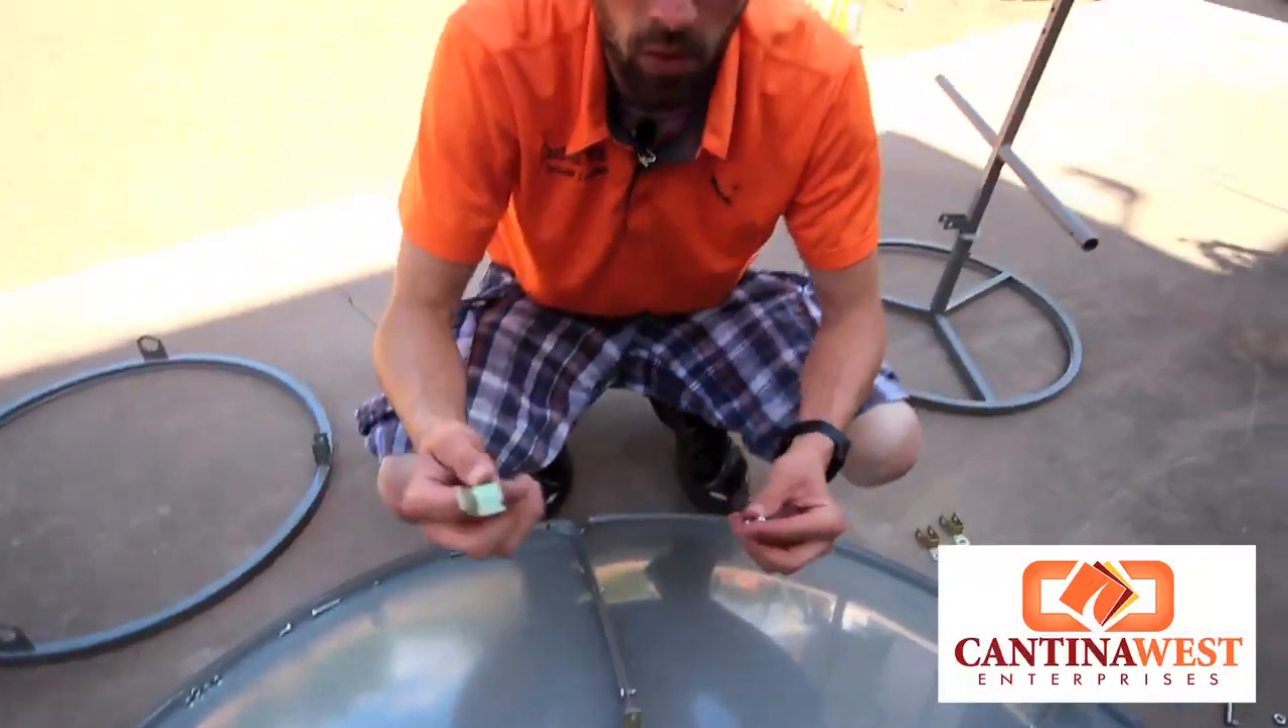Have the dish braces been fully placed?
No.